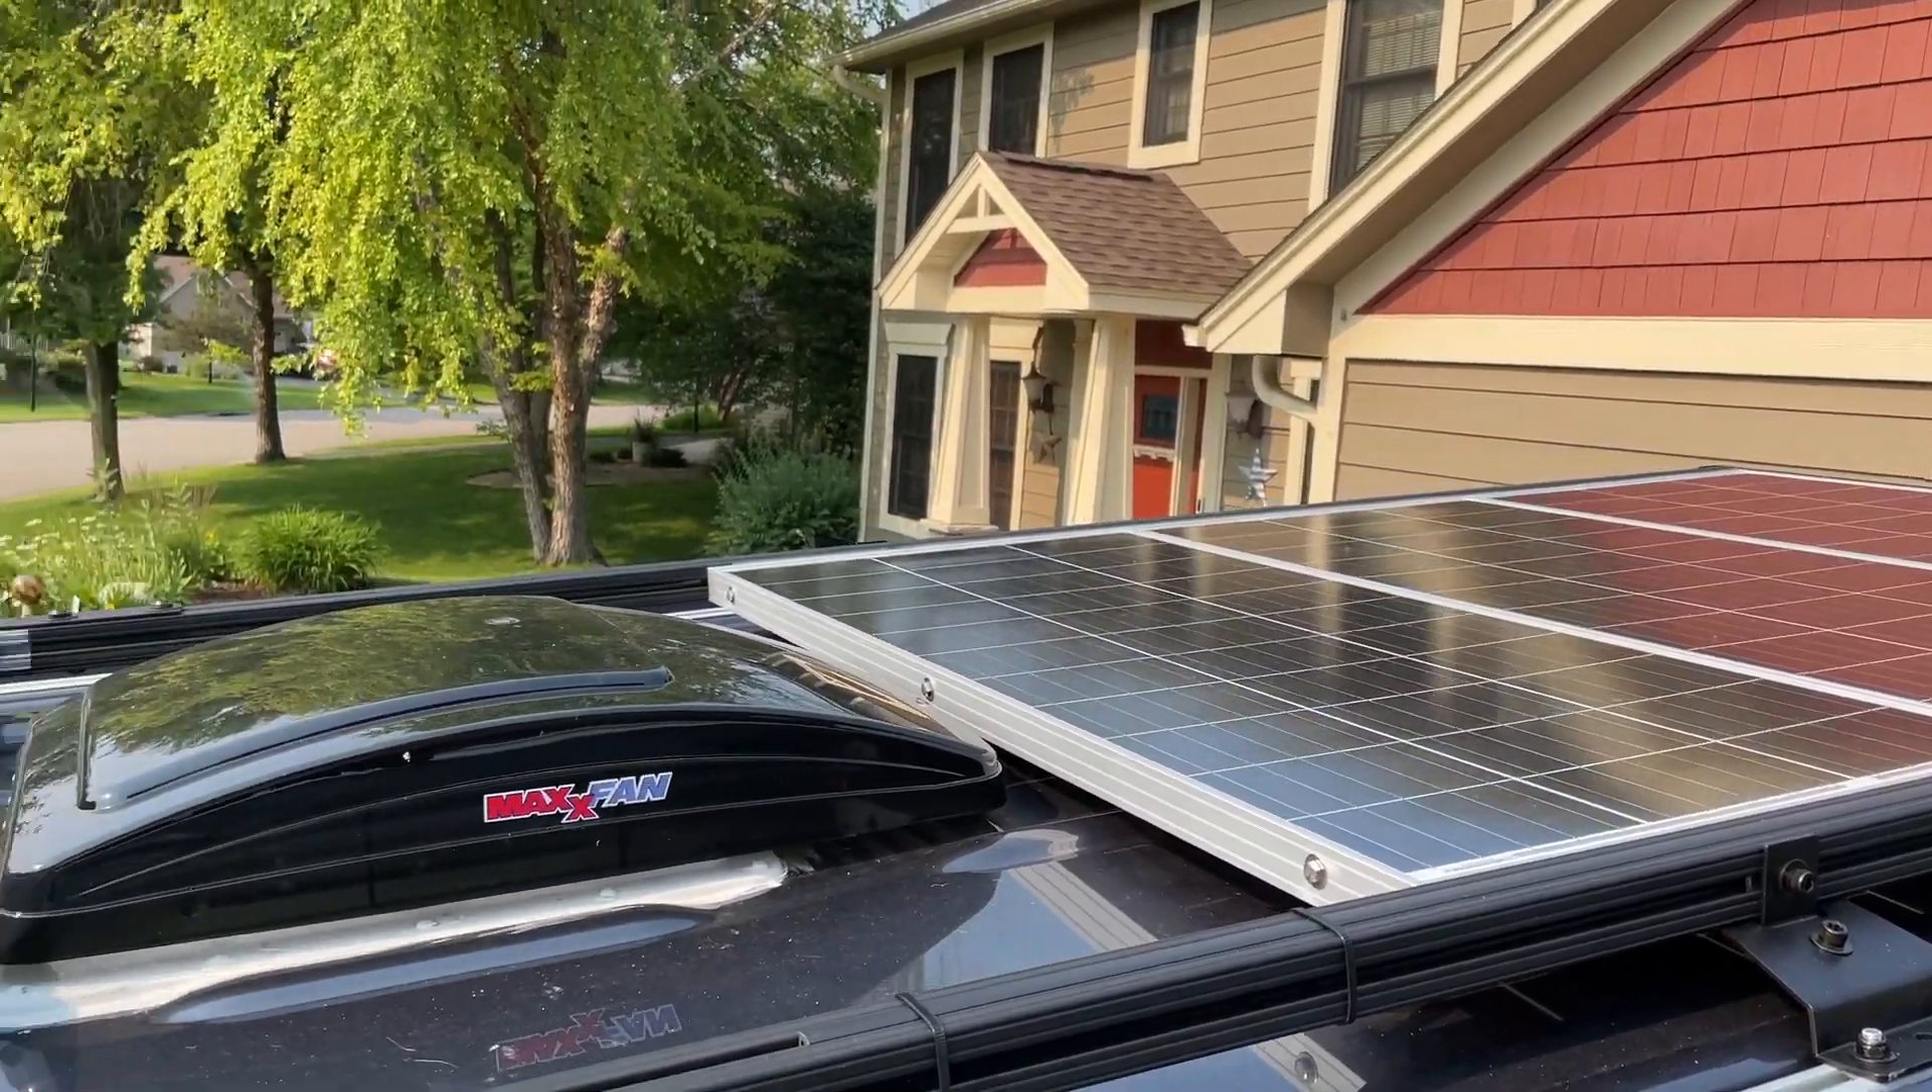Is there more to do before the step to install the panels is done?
No.